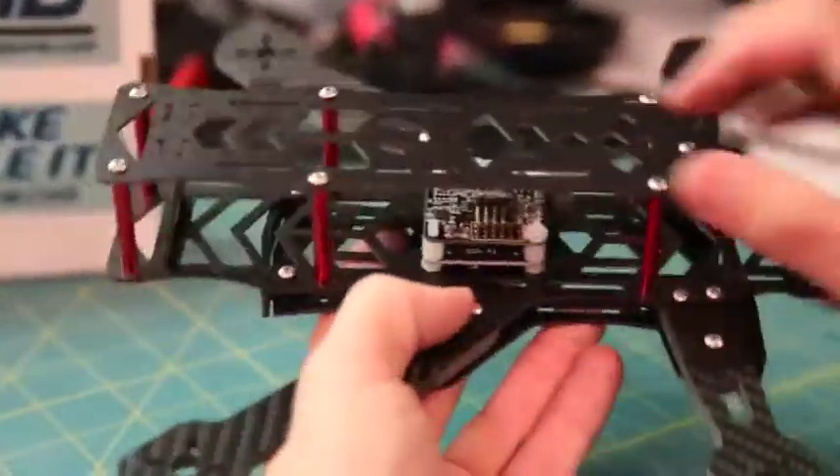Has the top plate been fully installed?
Yes.